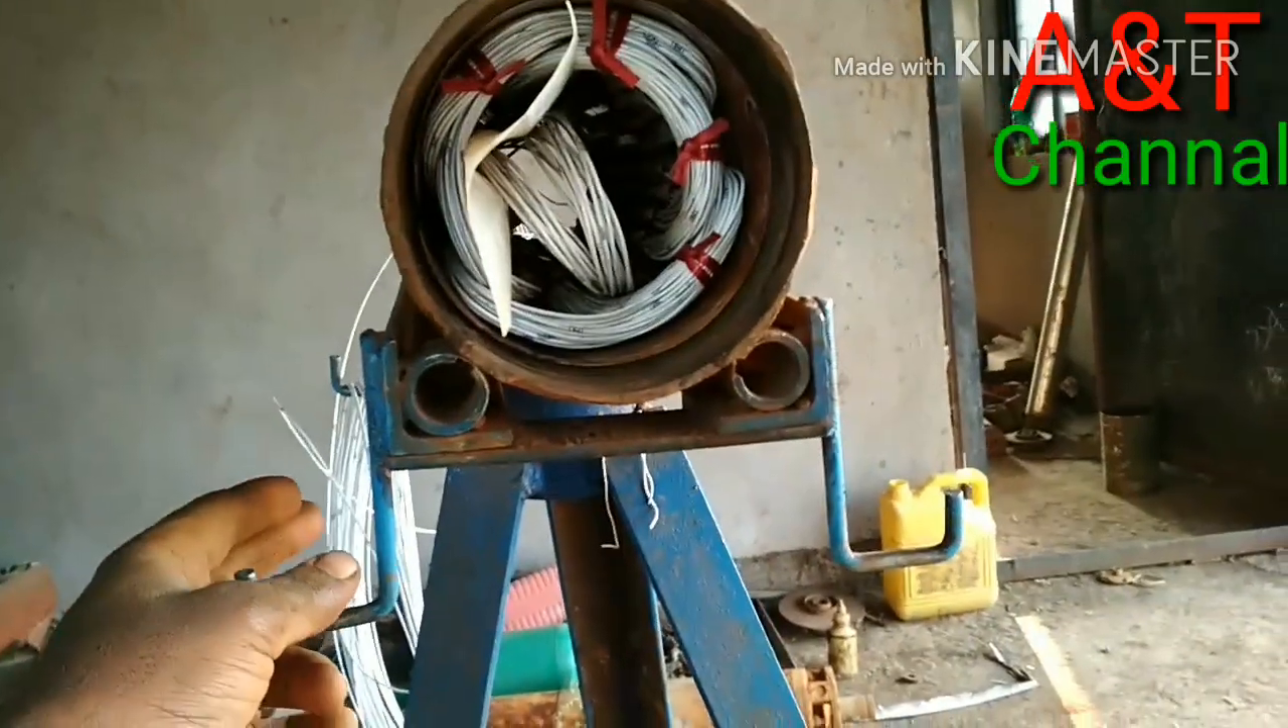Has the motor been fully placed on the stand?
Yes.